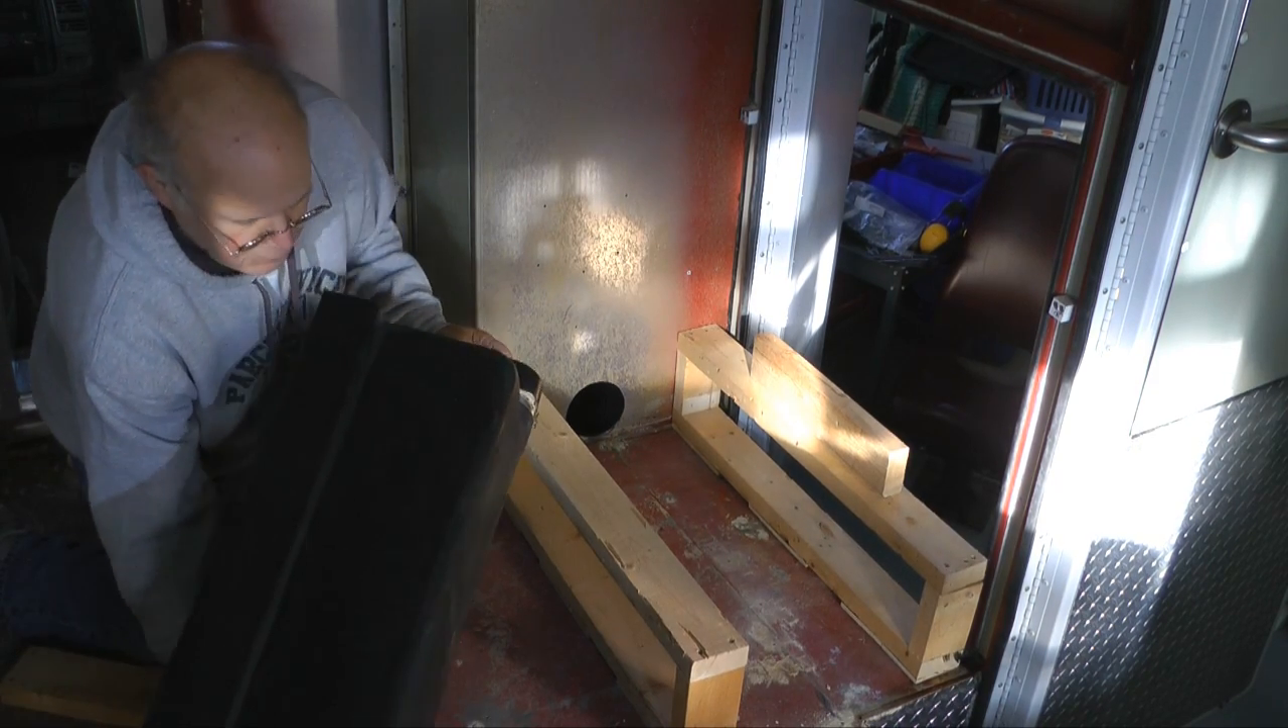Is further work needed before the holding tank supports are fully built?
No.